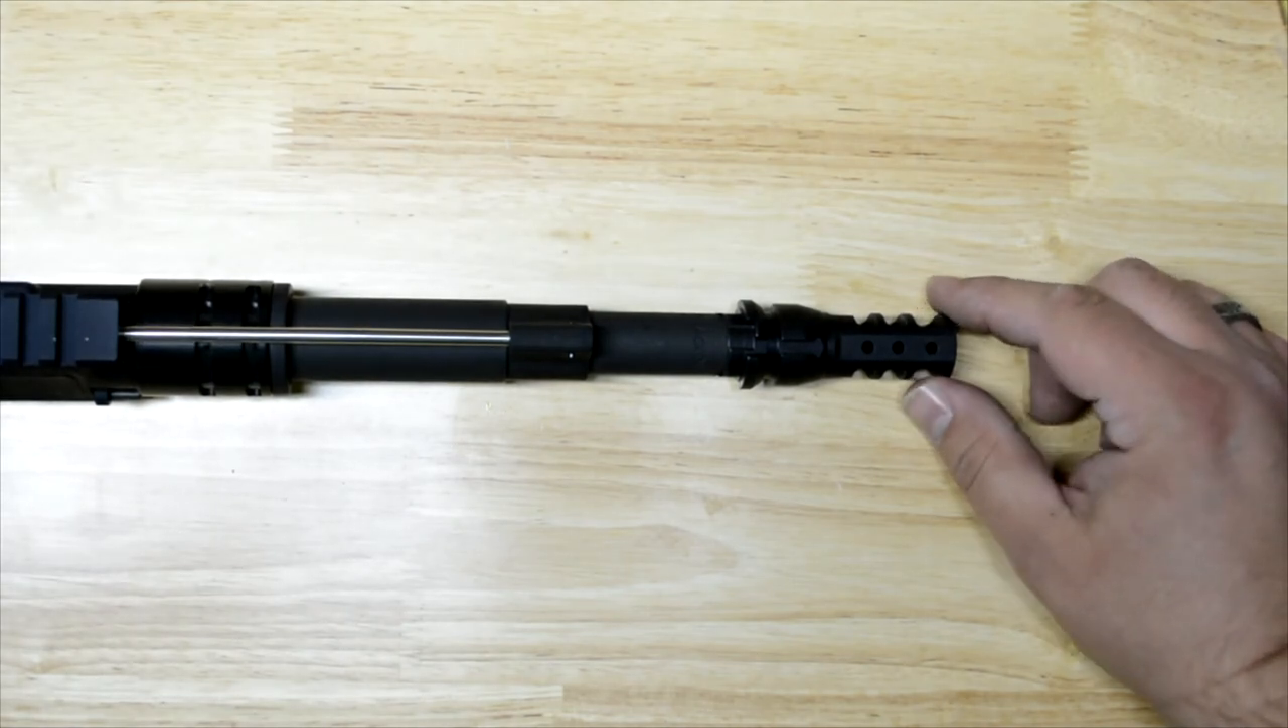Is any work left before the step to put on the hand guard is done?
Yes.